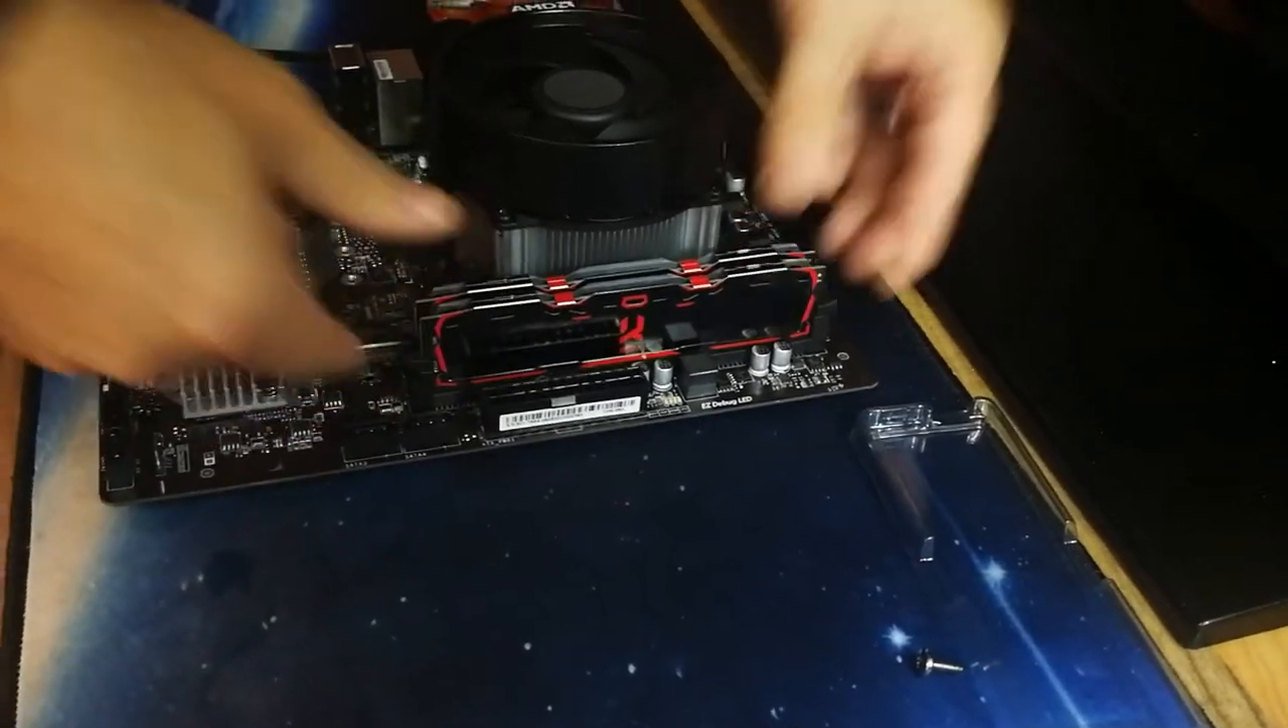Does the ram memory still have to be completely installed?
No.